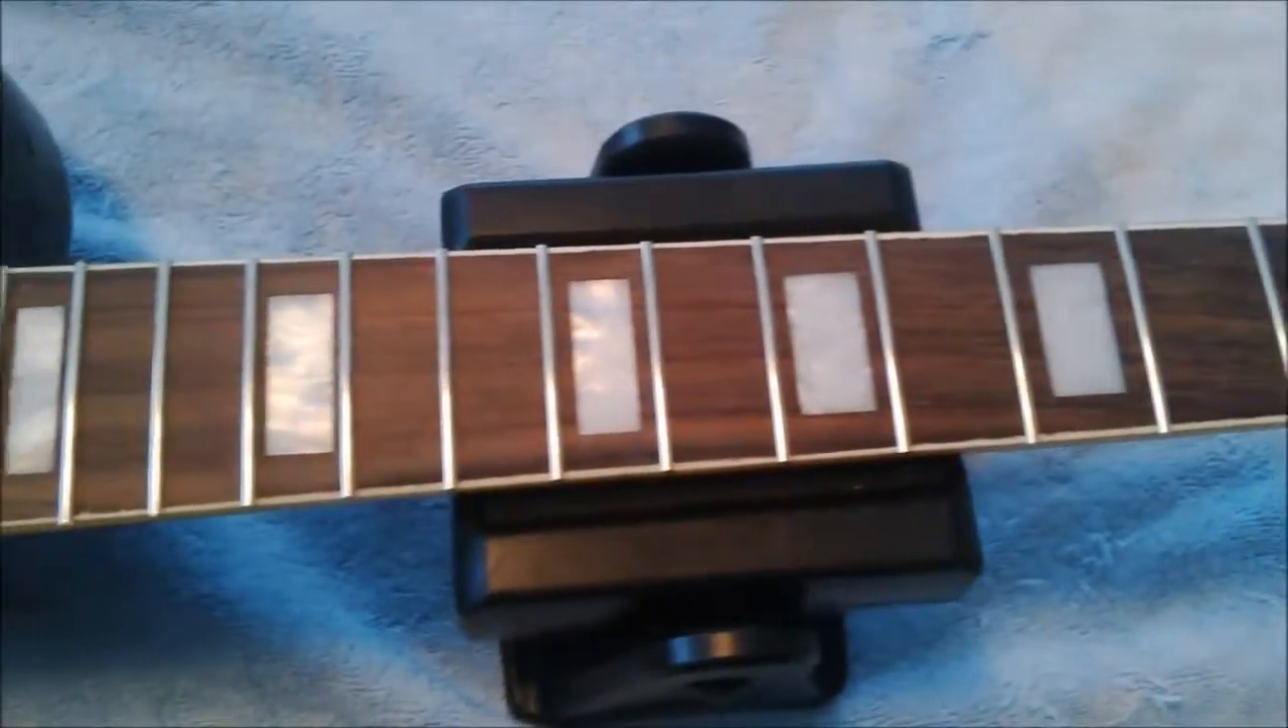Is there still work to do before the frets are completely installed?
No.